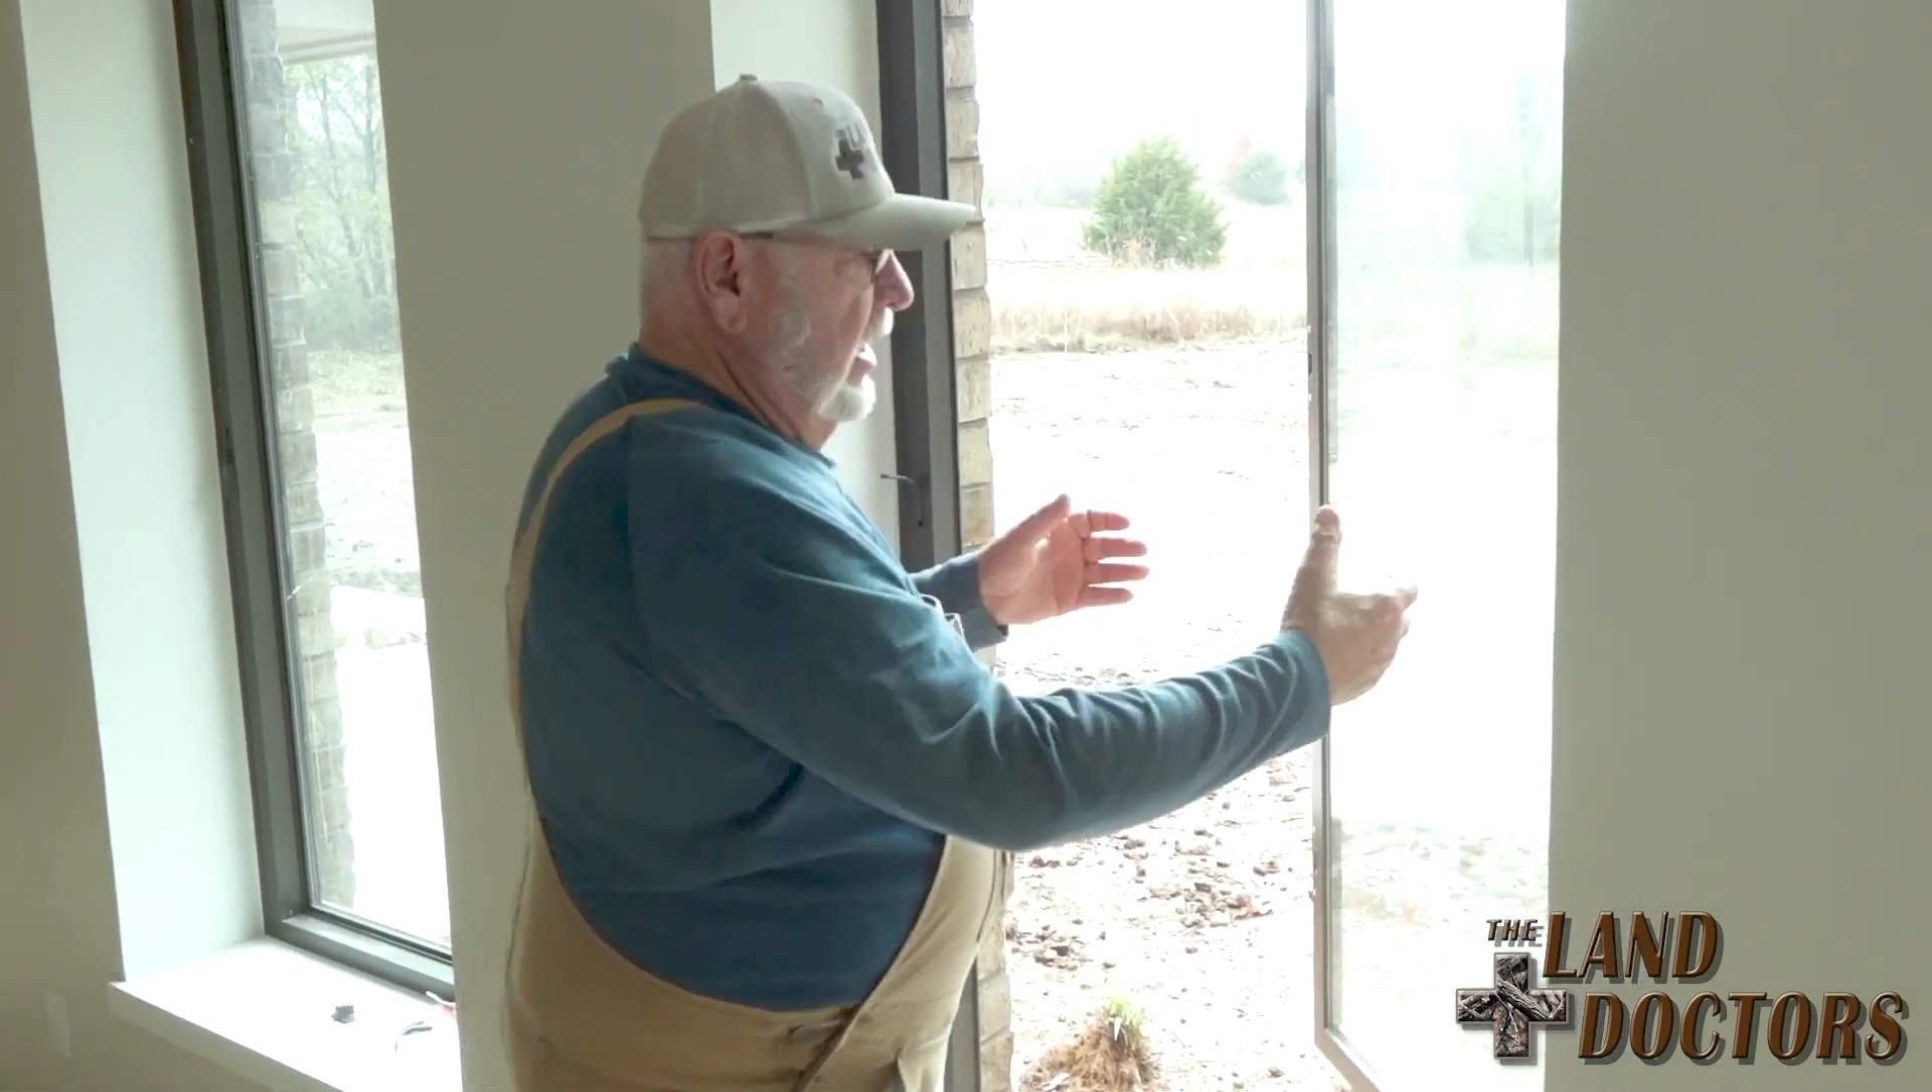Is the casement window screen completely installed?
No.